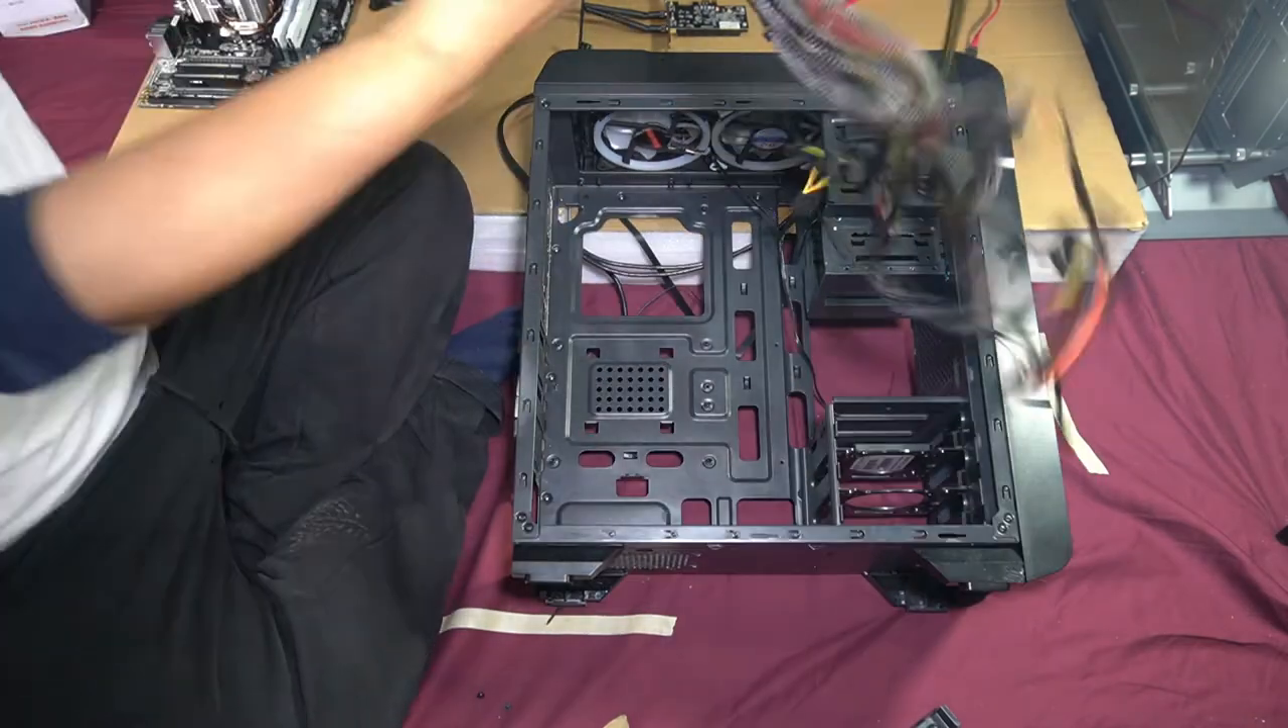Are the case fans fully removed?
No.